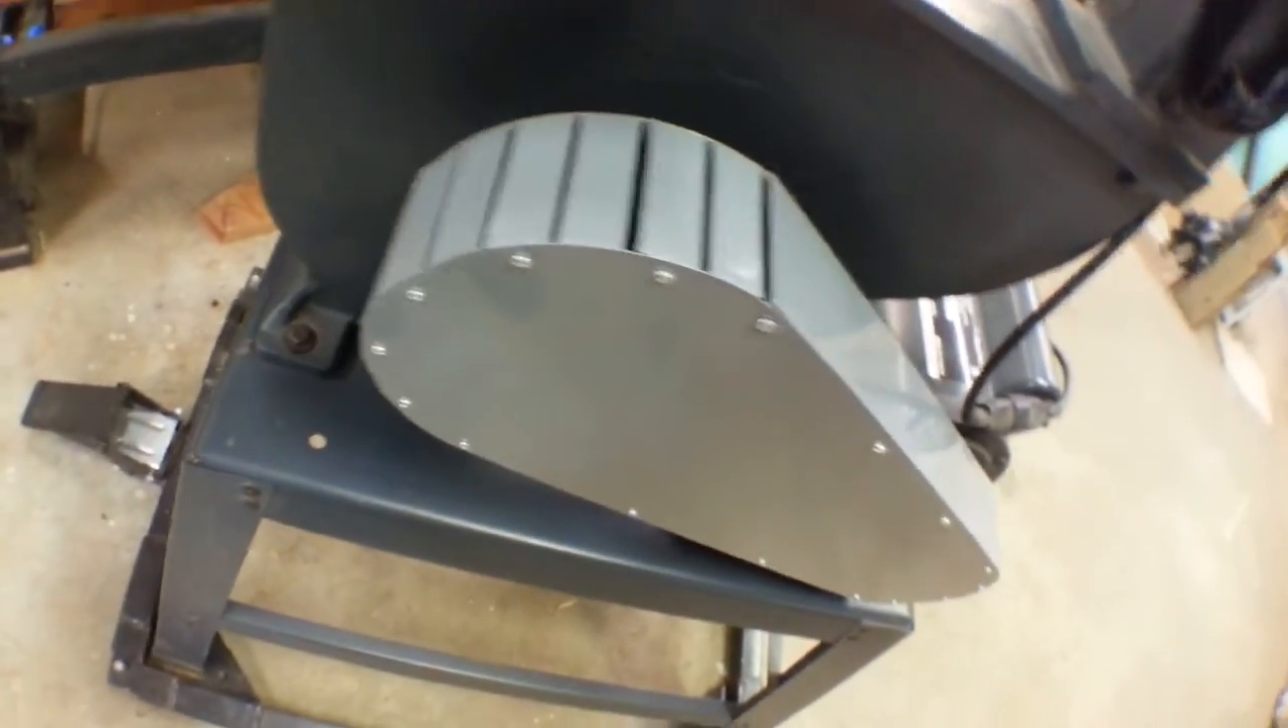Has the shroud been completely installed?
Yes.